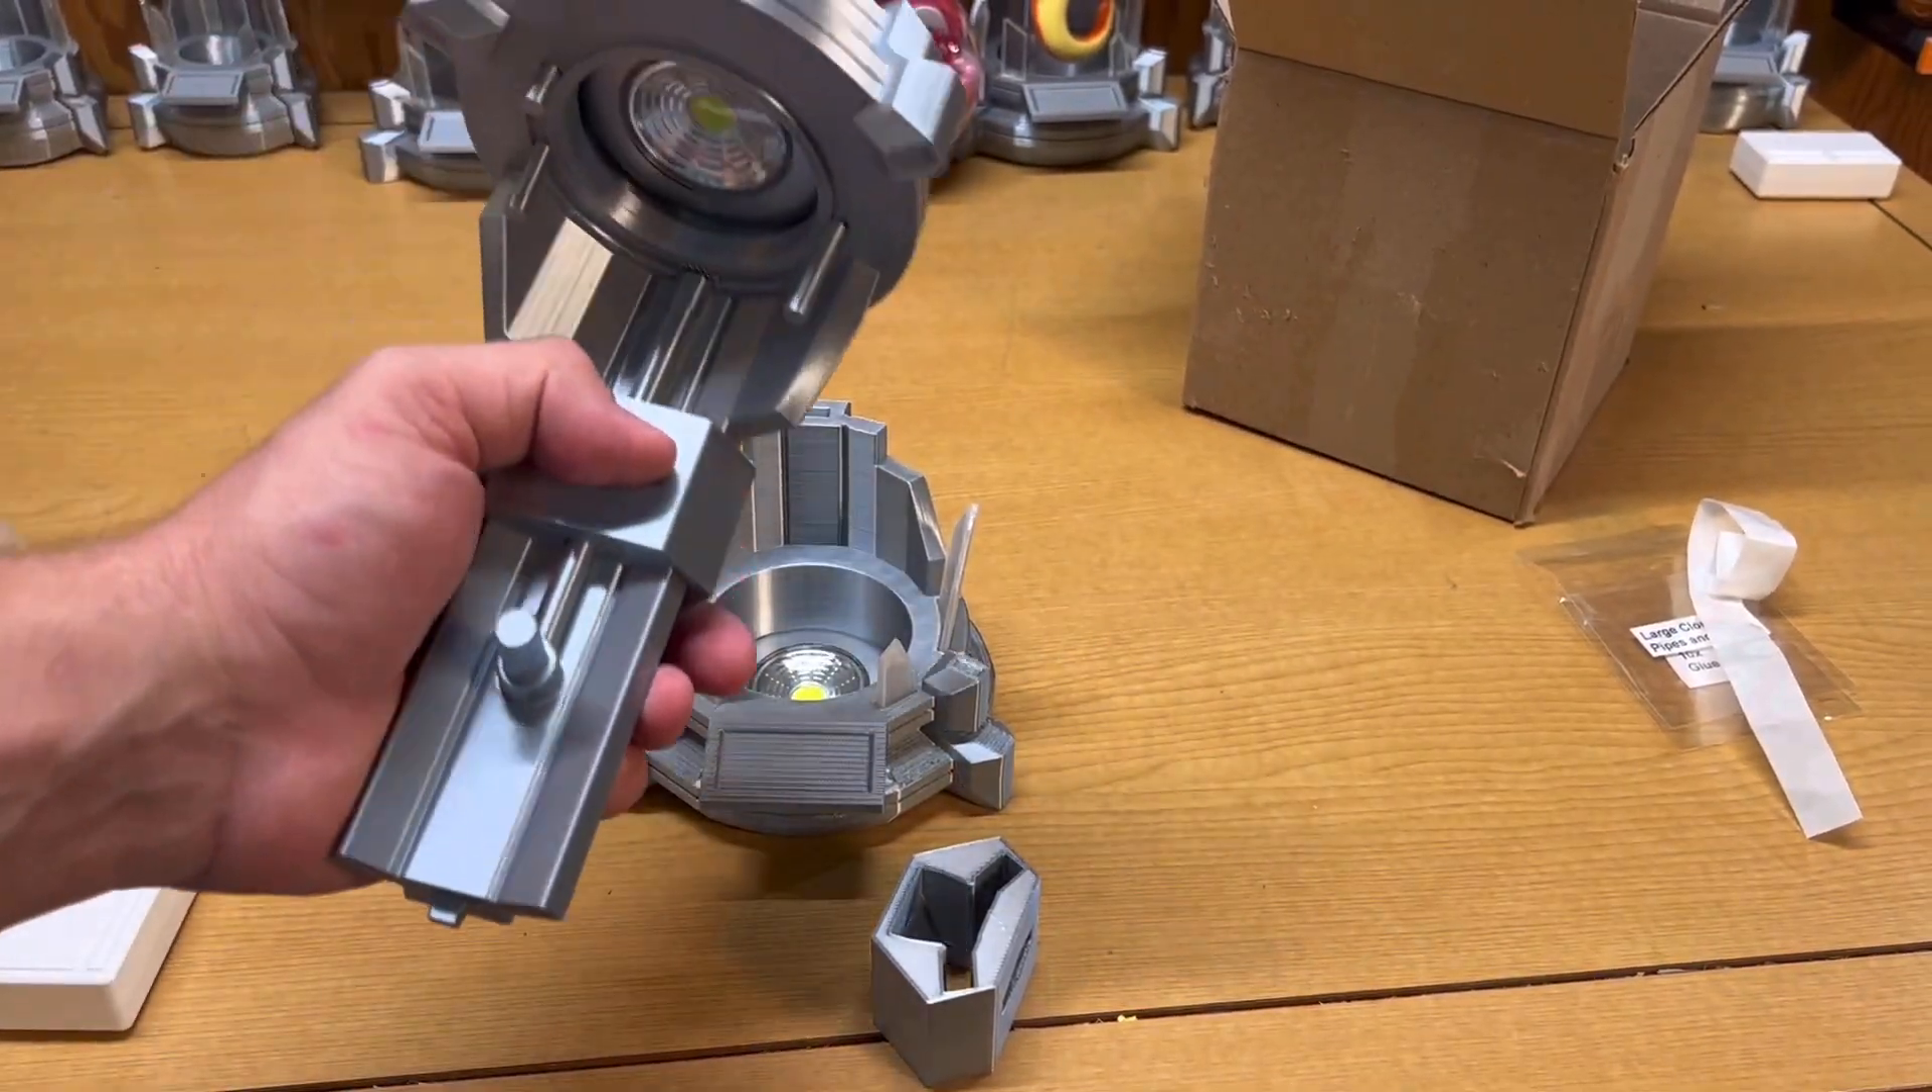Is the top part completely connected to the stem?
Yes.